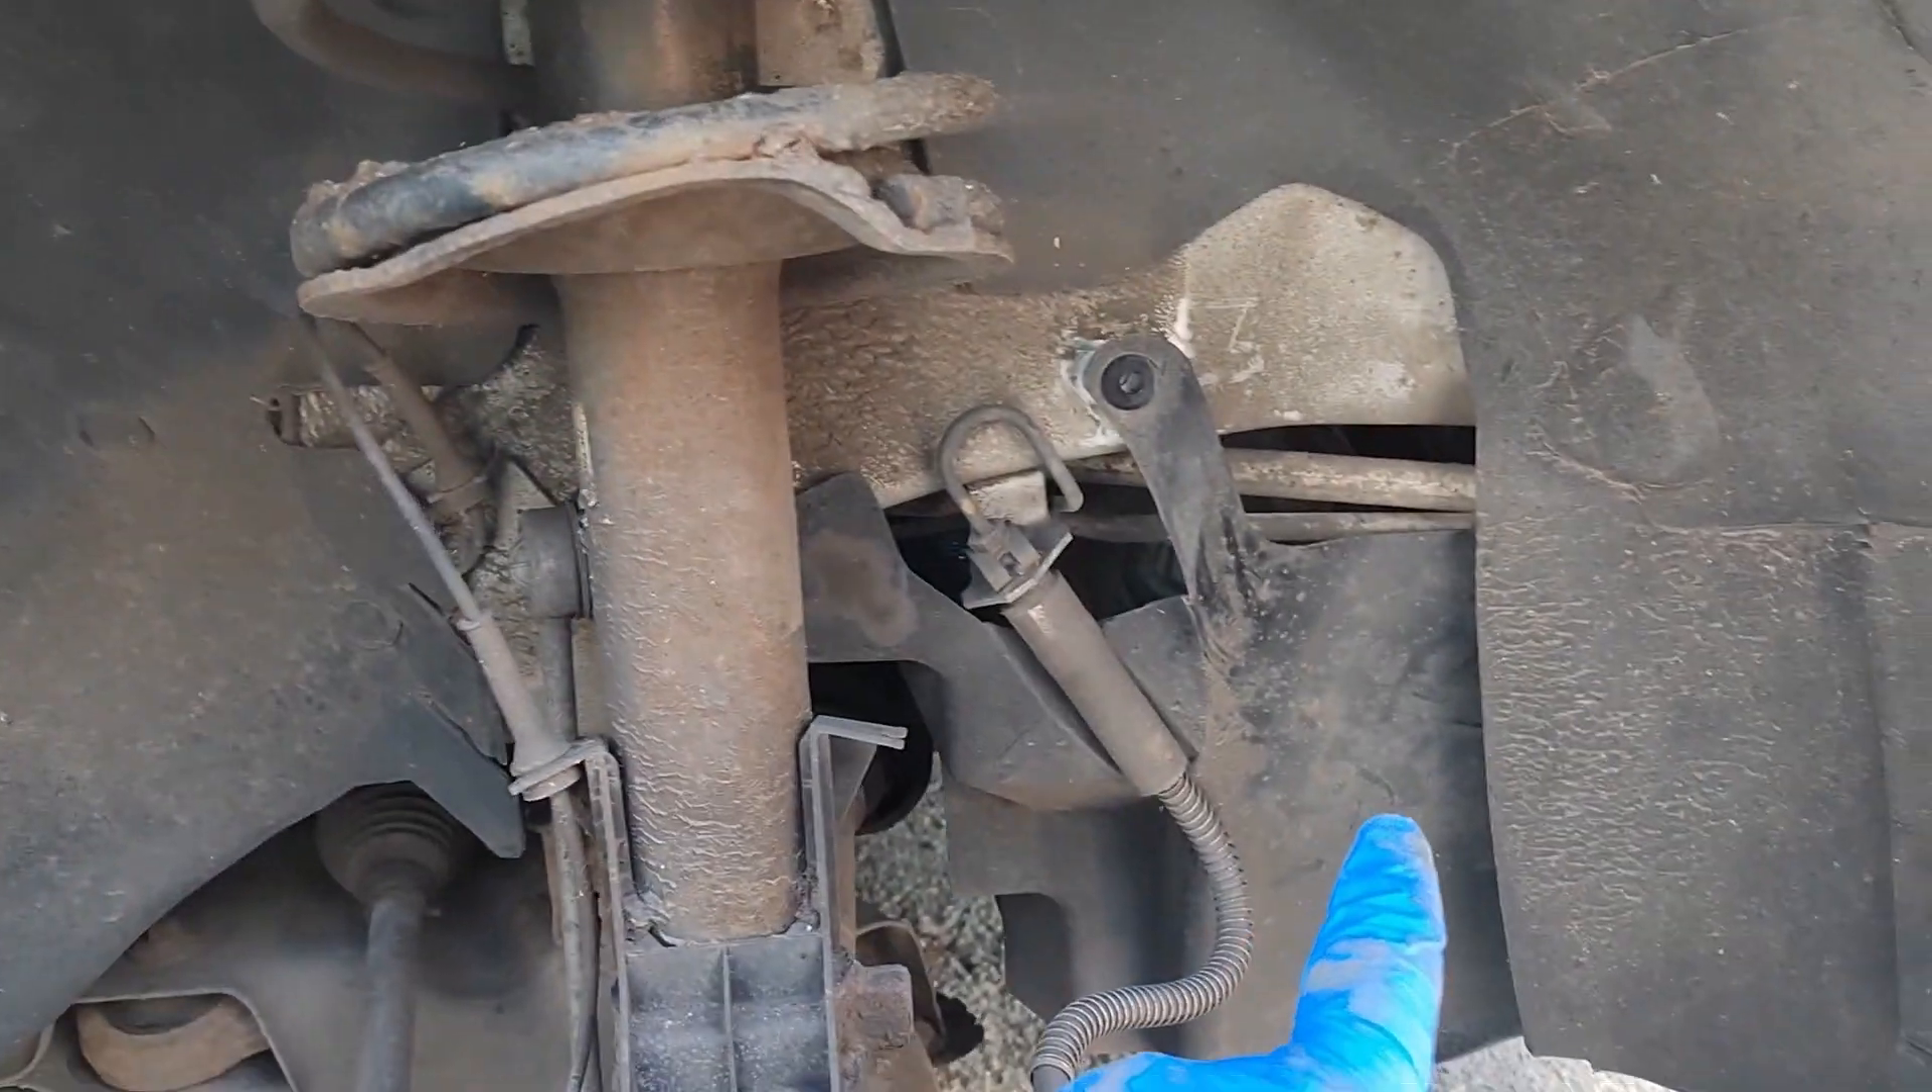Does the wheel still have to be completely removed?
No.